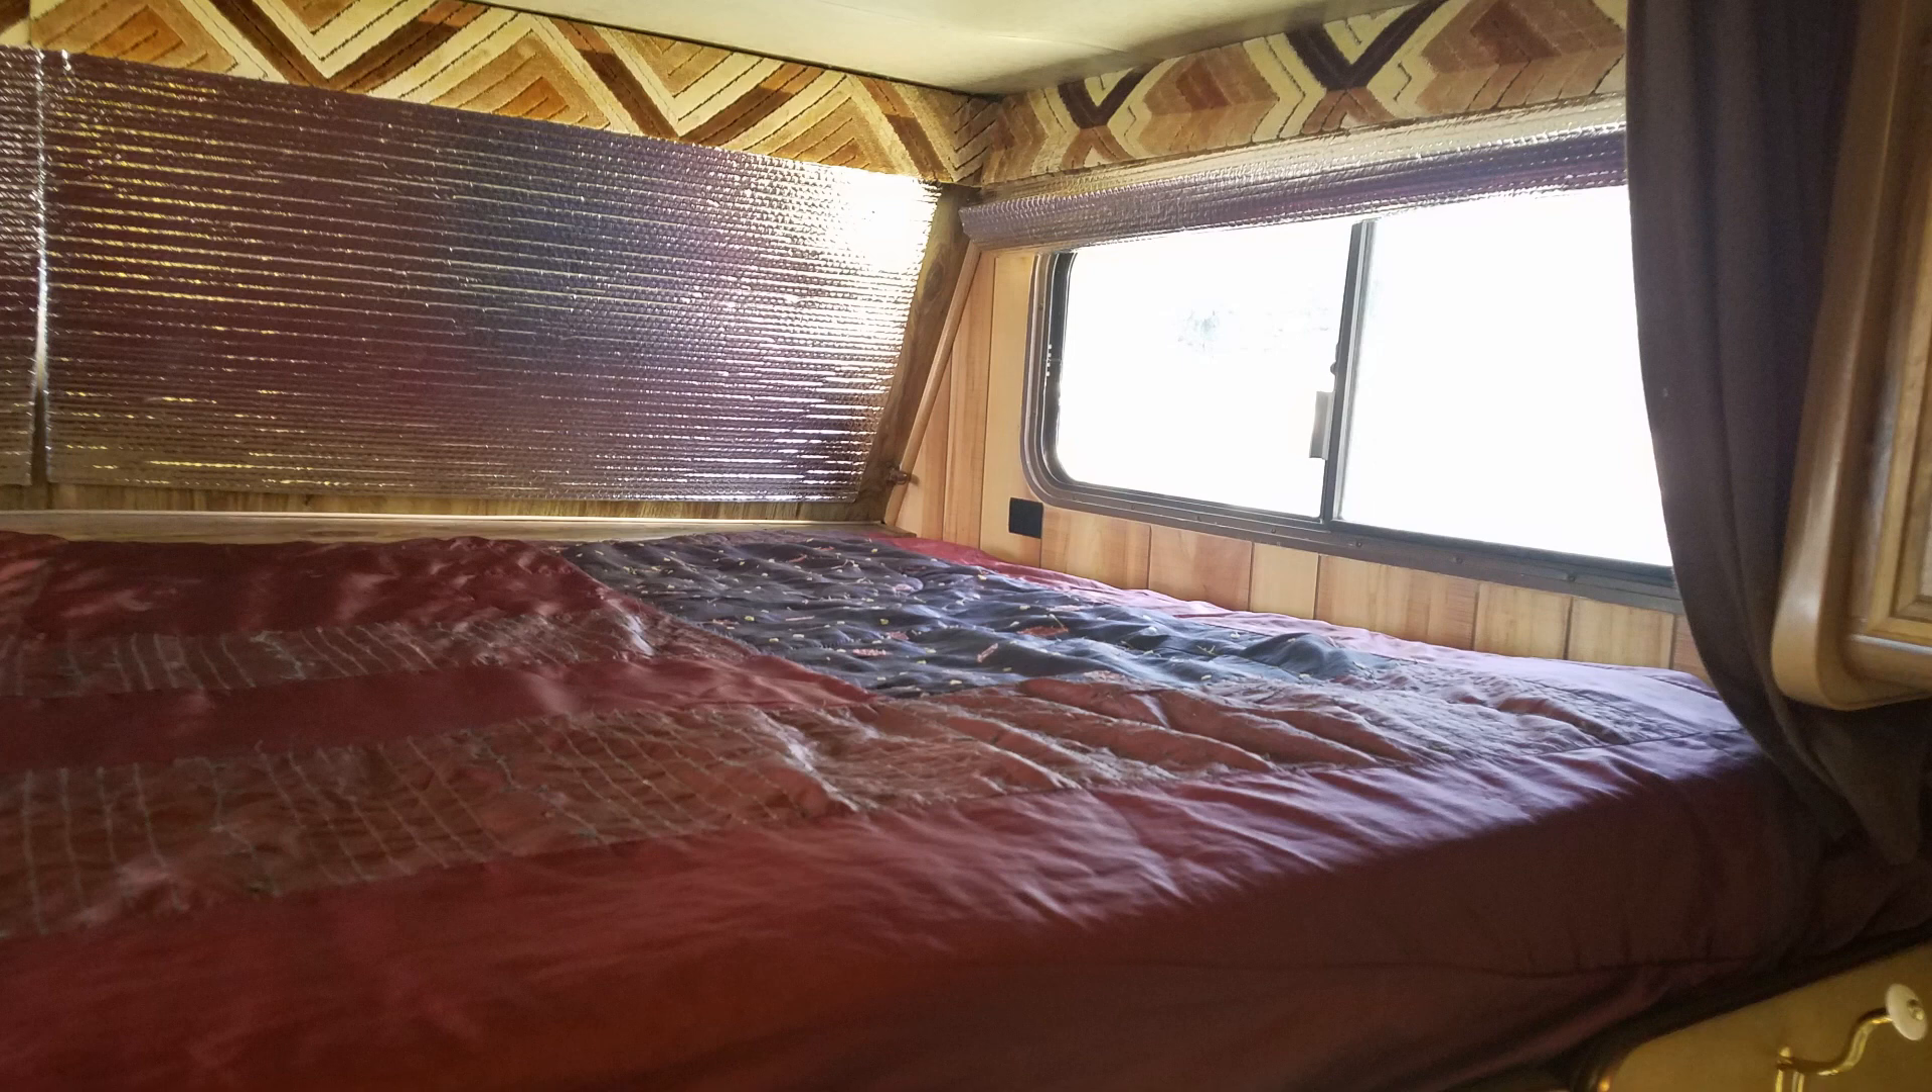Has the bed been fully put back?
Yes.